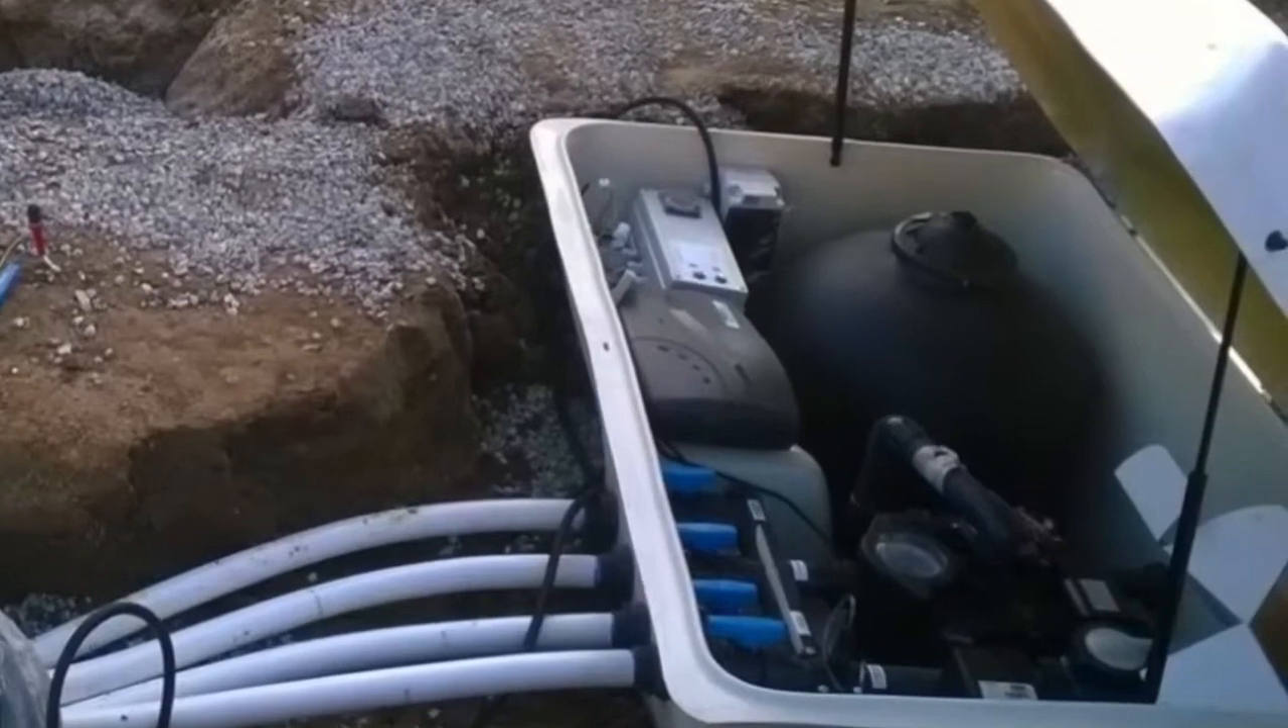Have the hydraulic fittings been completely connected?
Yes.